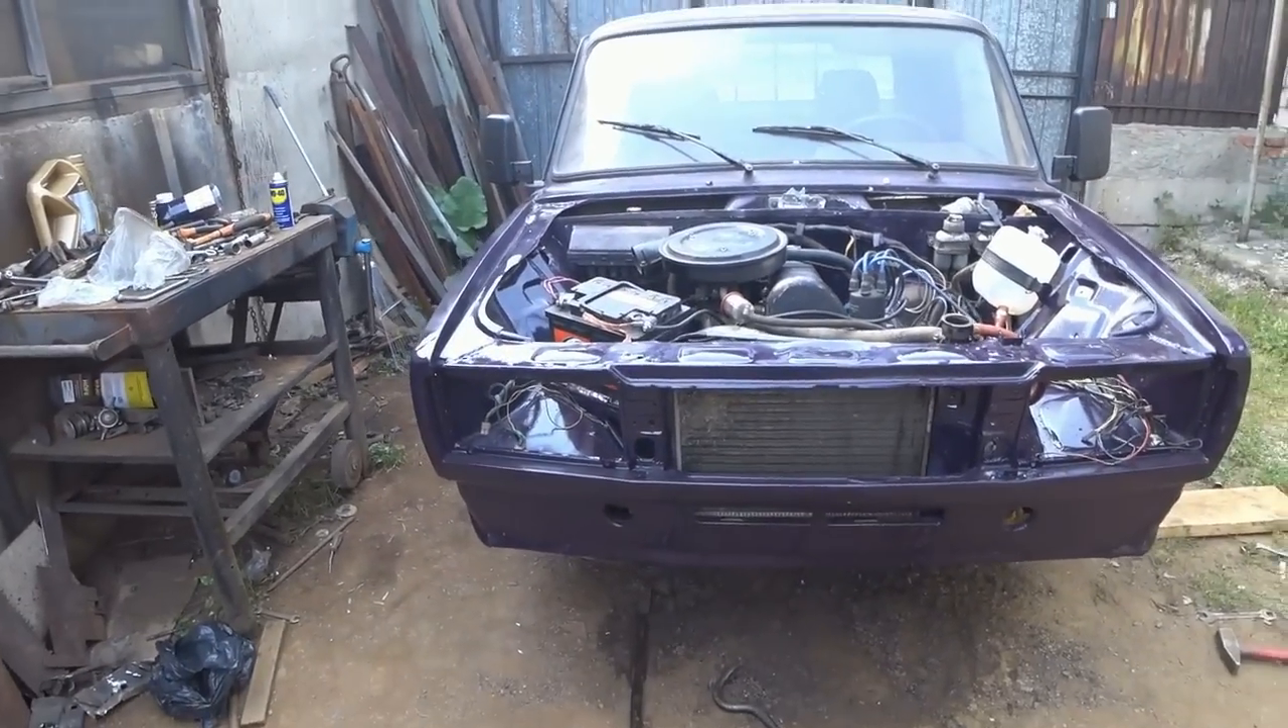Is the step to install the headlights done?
No.